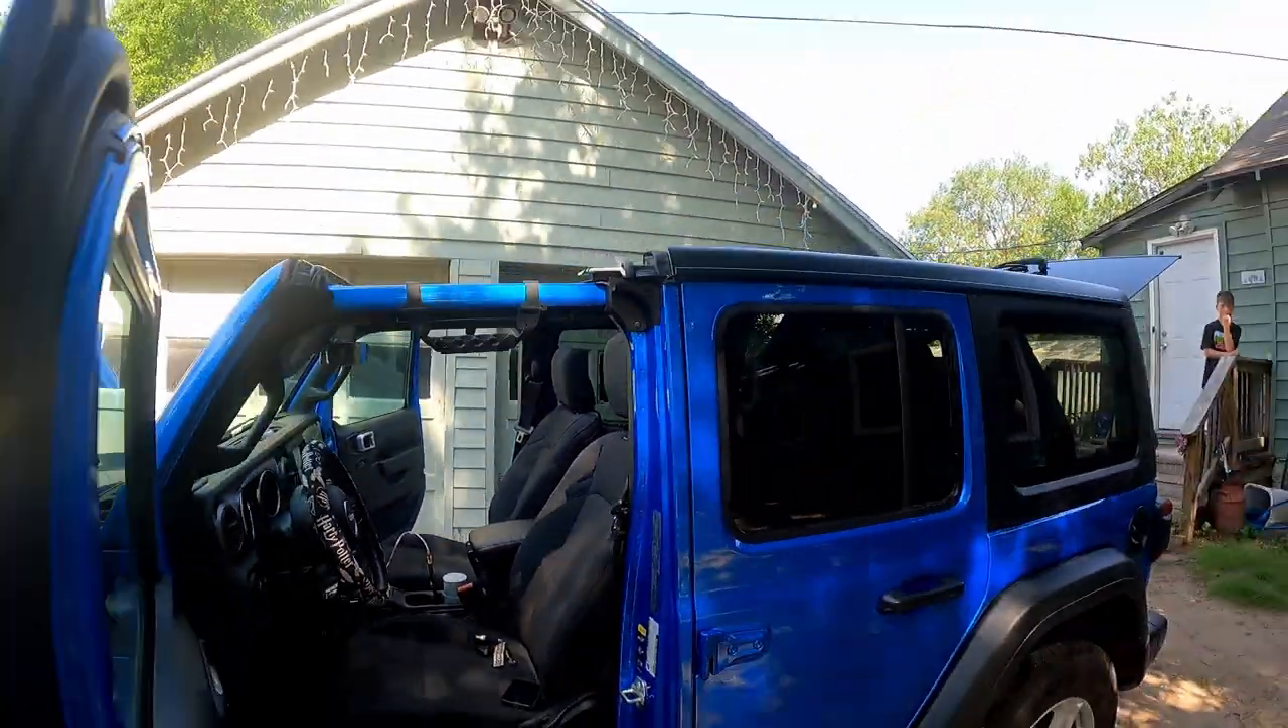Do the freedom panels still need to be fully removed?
No.